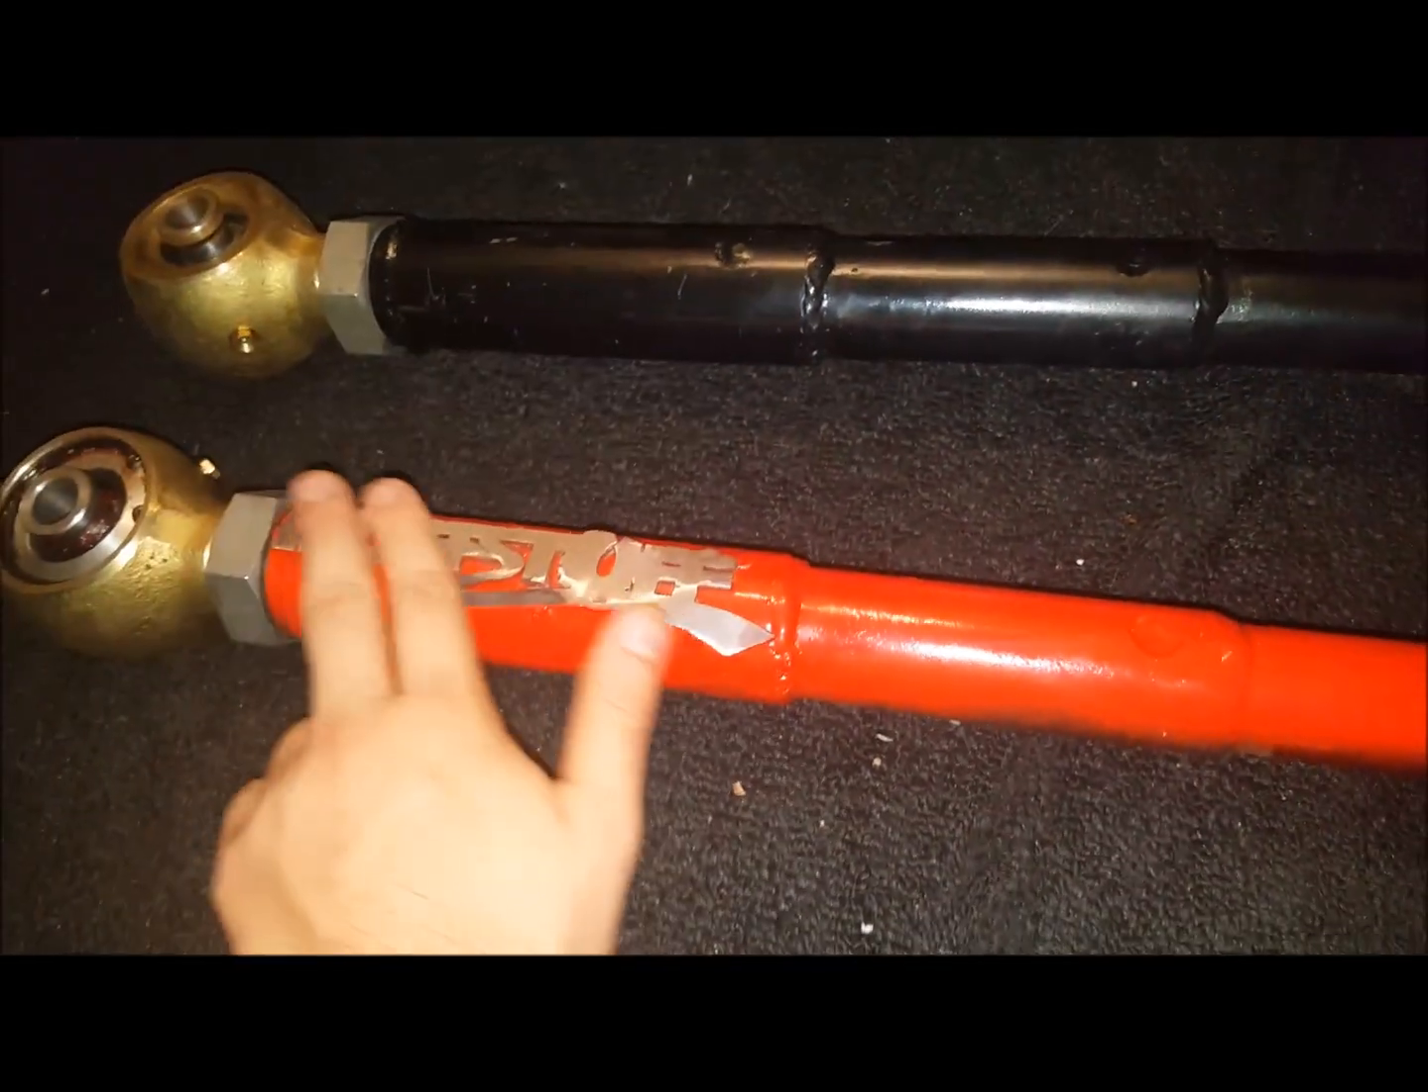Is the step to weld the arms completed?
Yes.